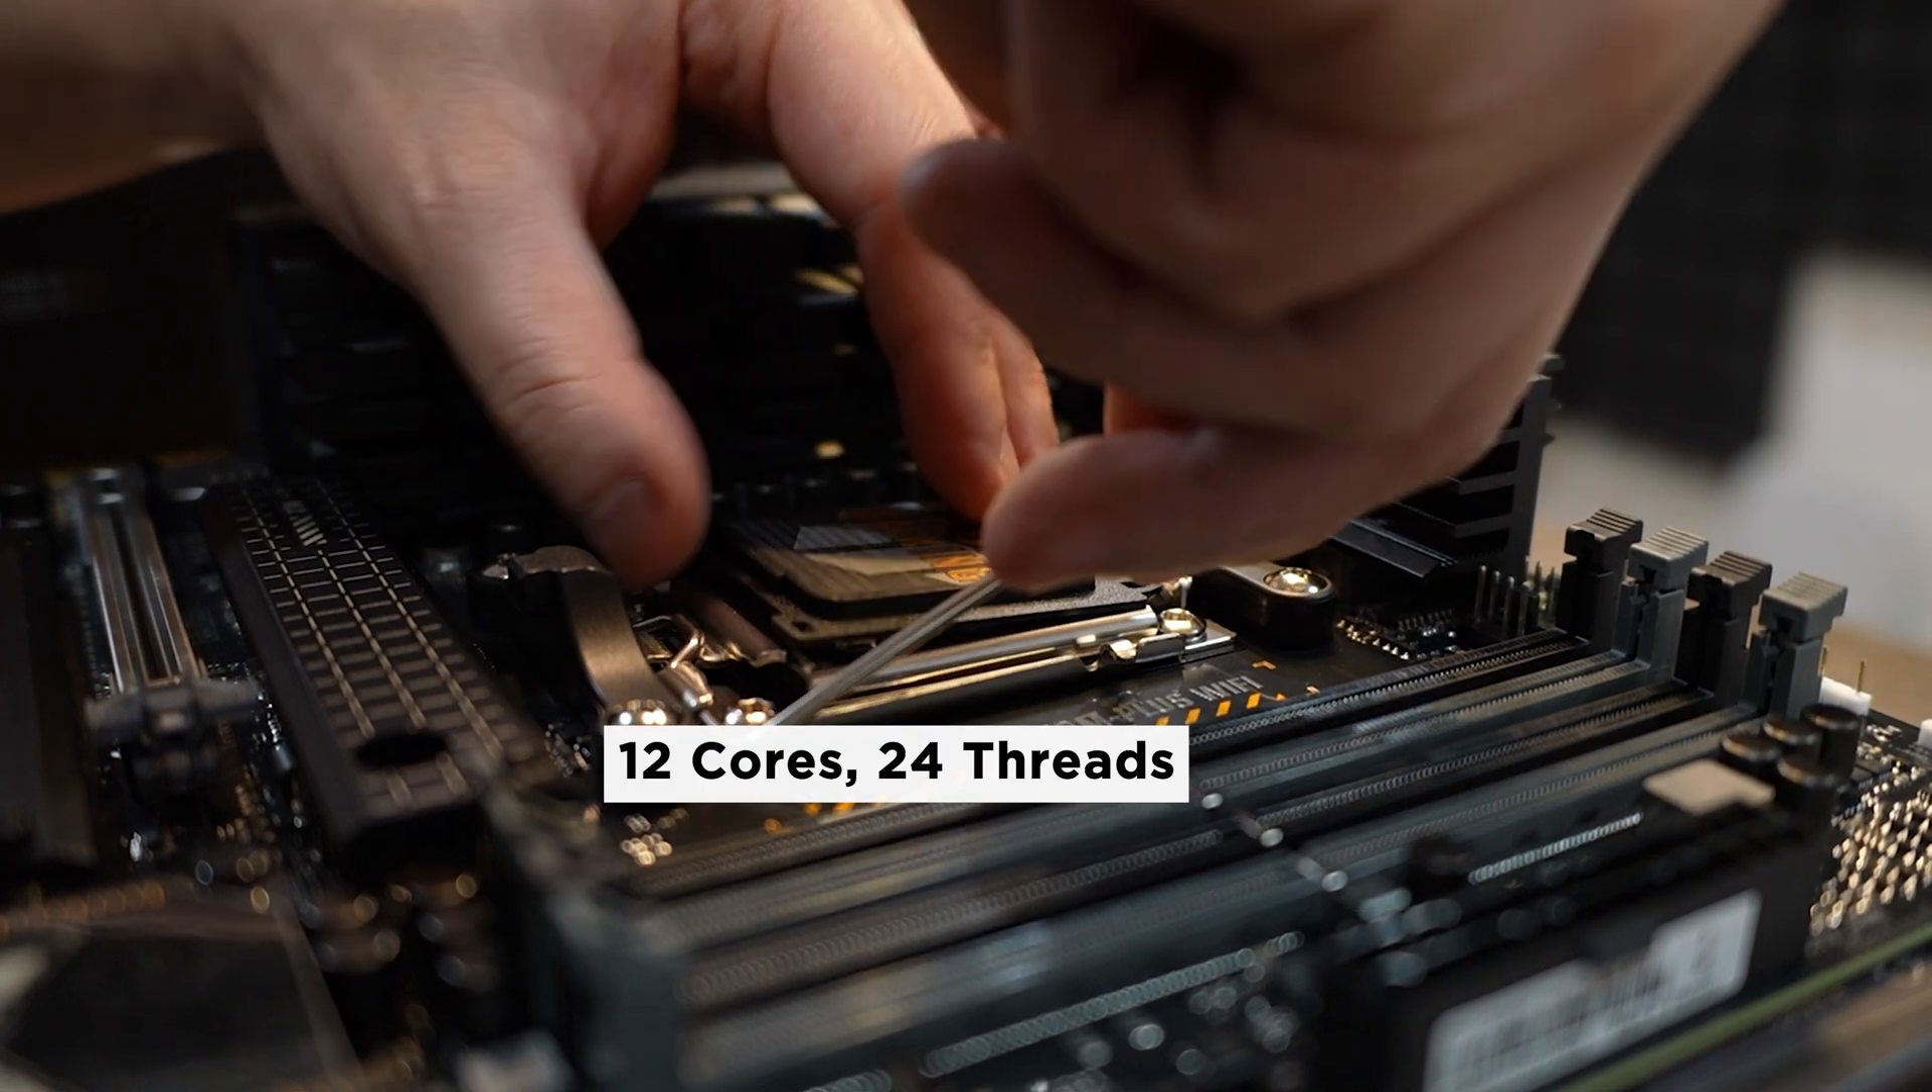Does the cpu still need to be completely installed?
Yes.